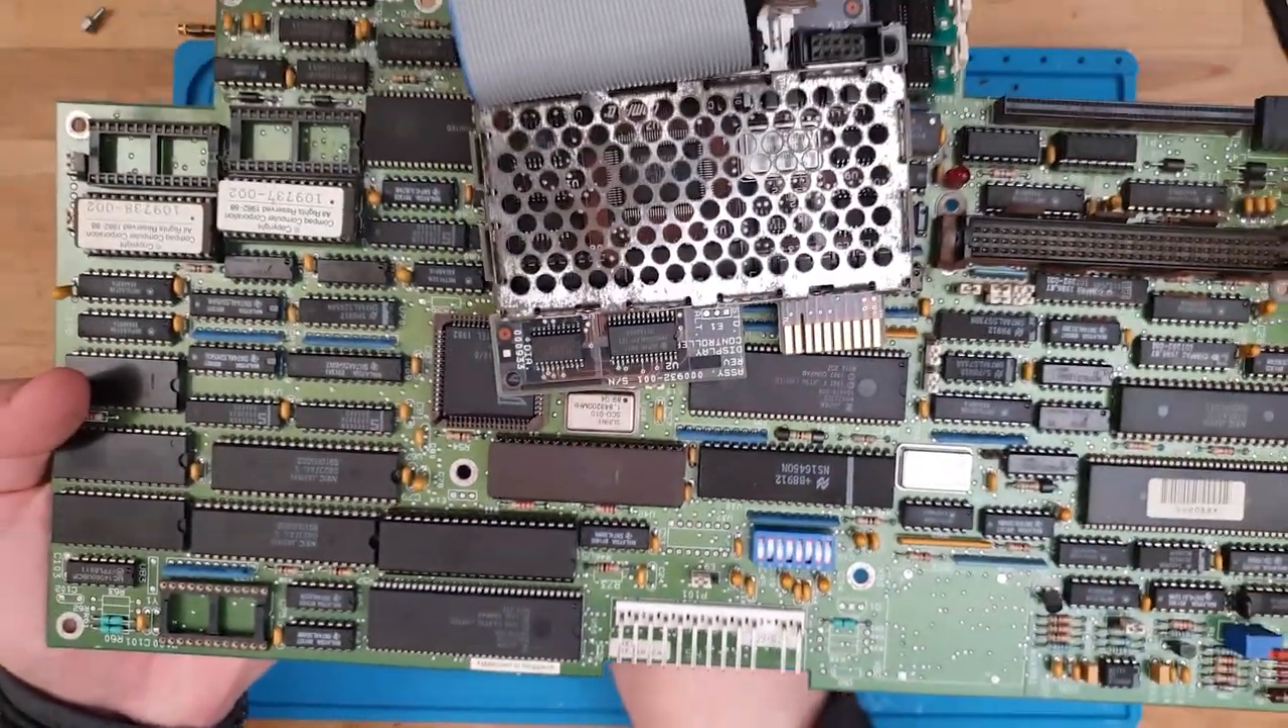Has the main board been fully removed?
Yes.